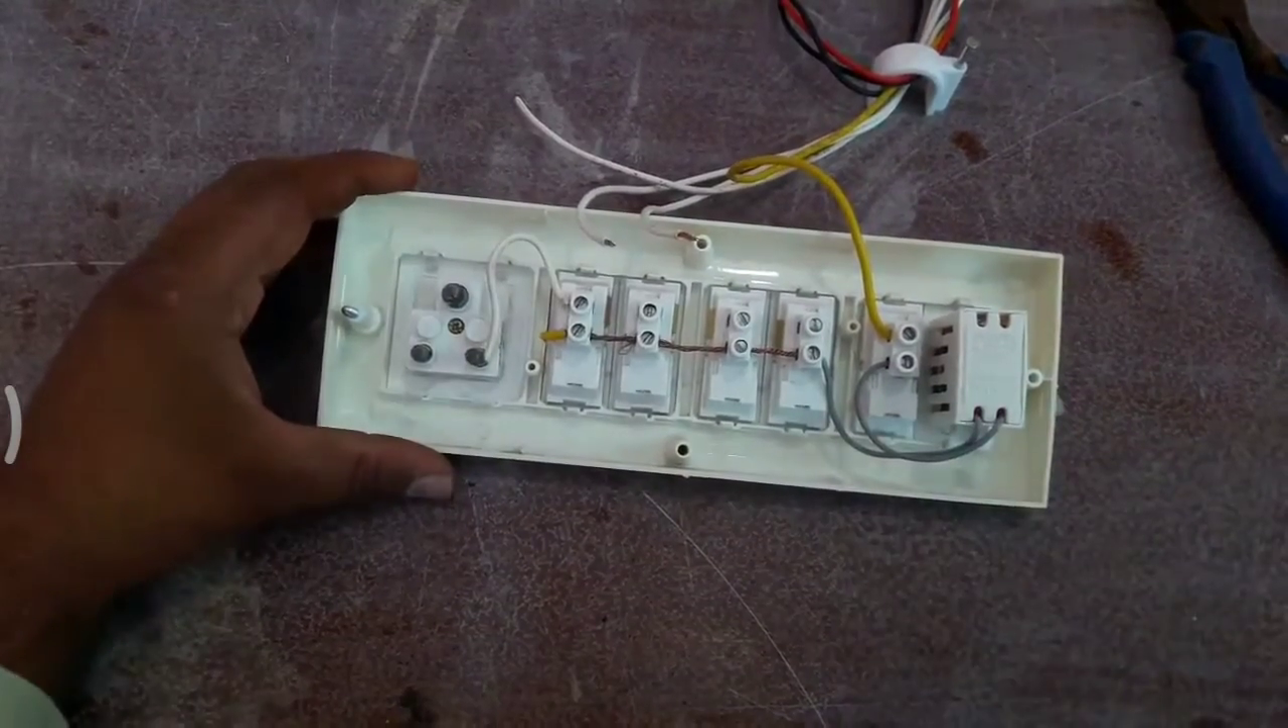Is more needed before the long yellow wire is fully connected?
No.